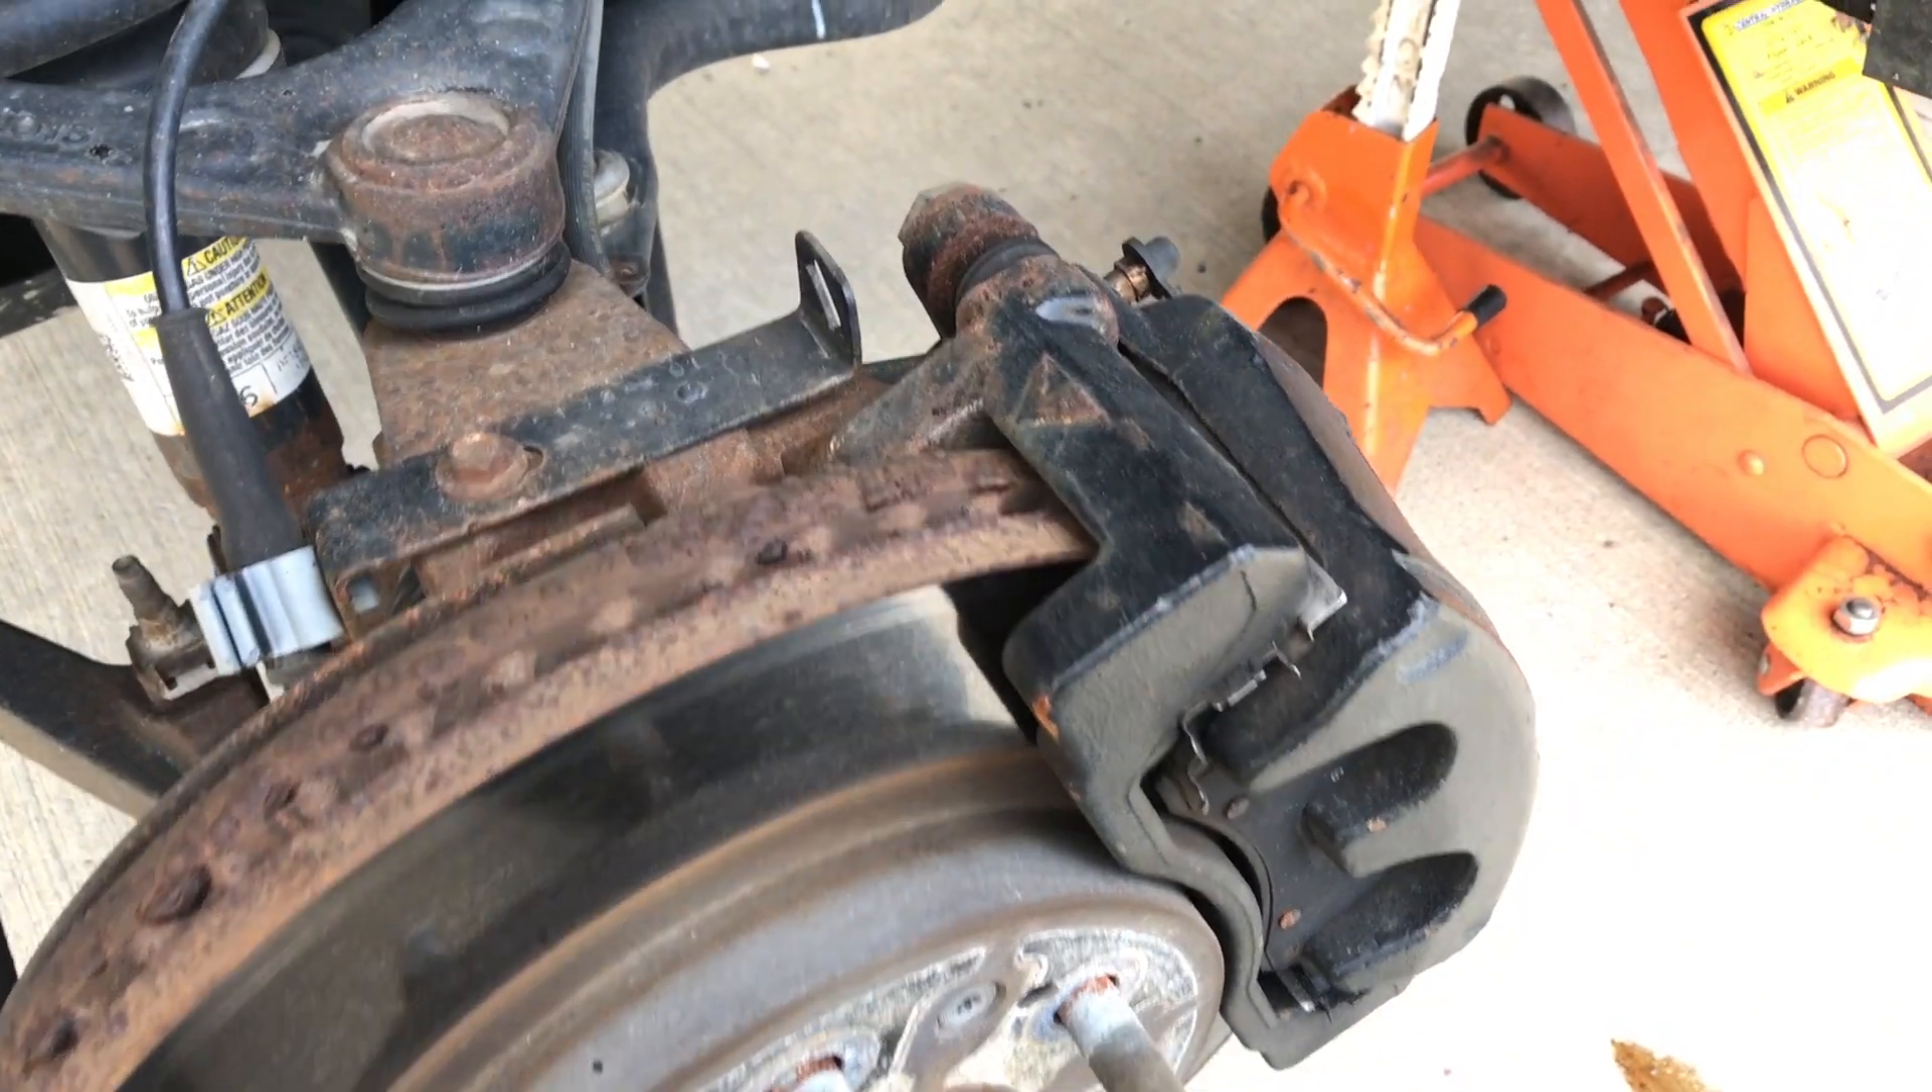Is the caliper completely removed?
No.